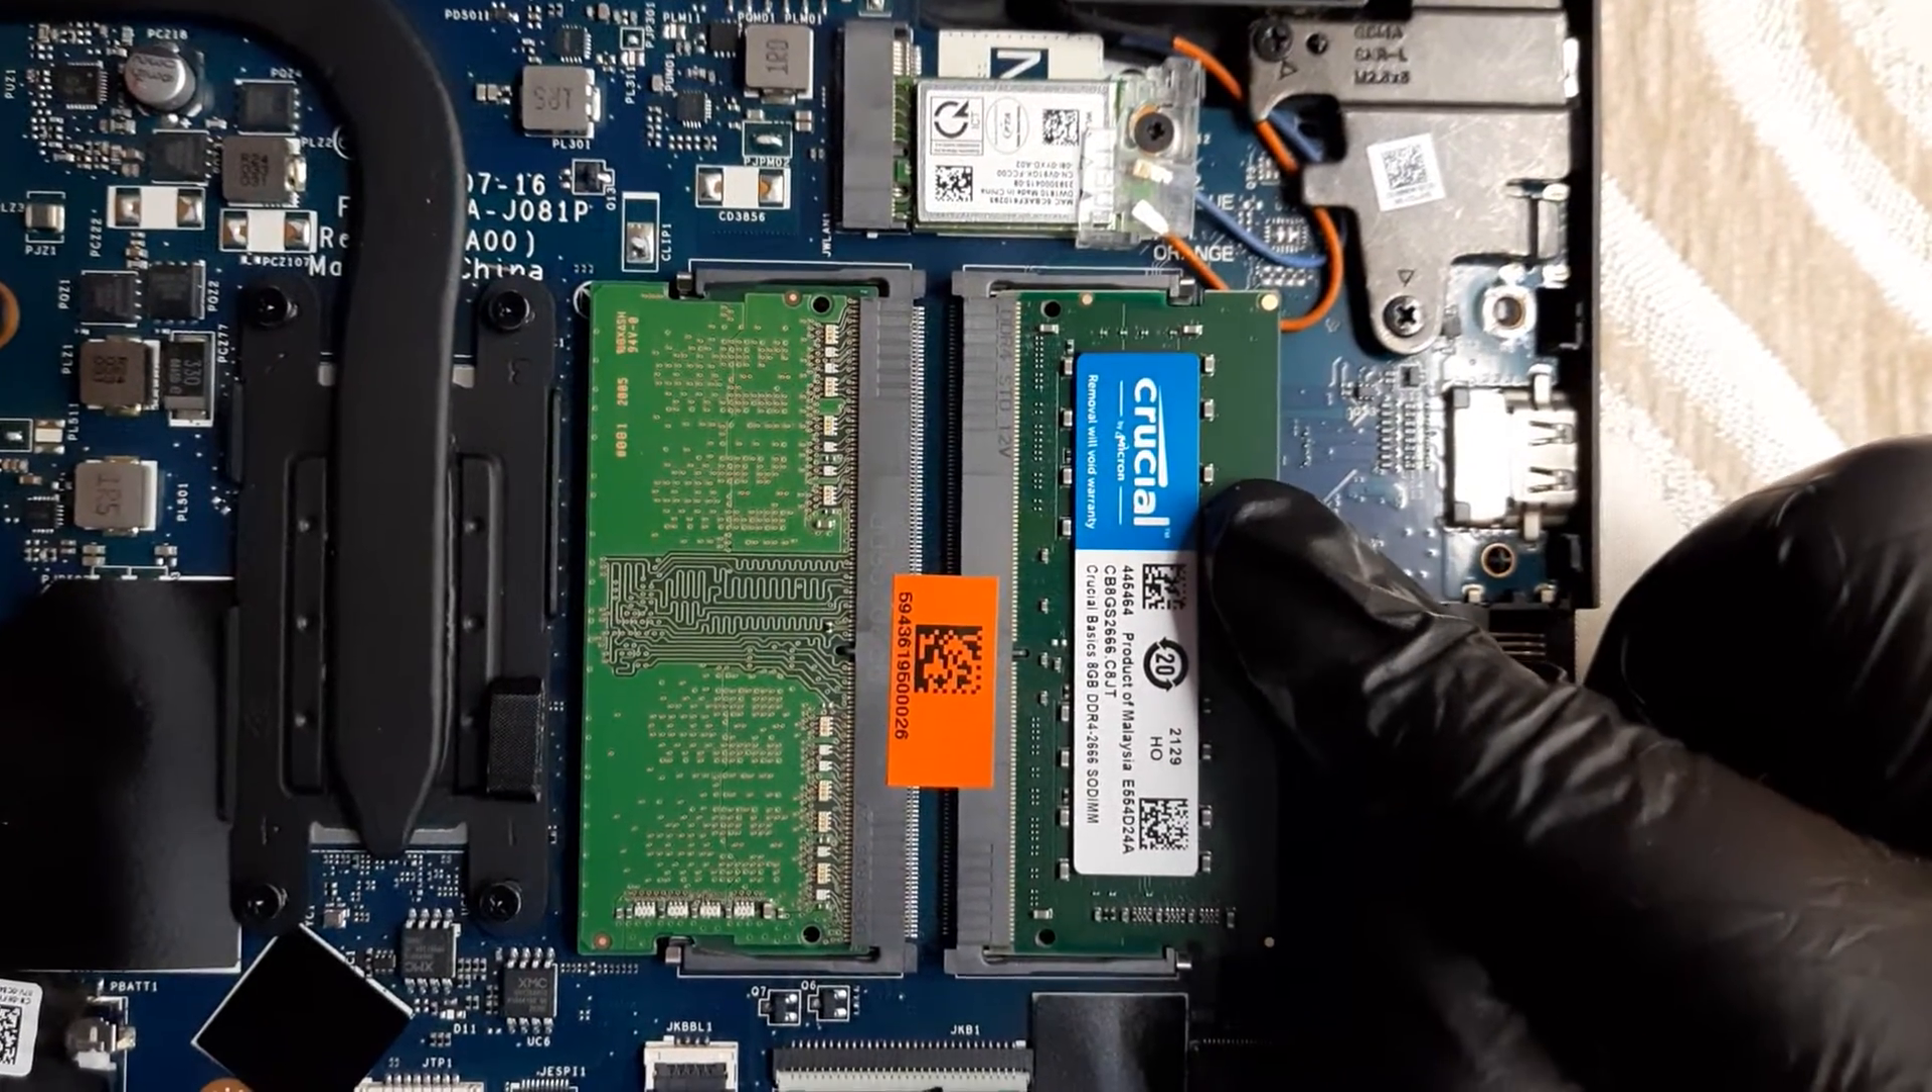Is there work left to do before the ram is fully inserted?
No.